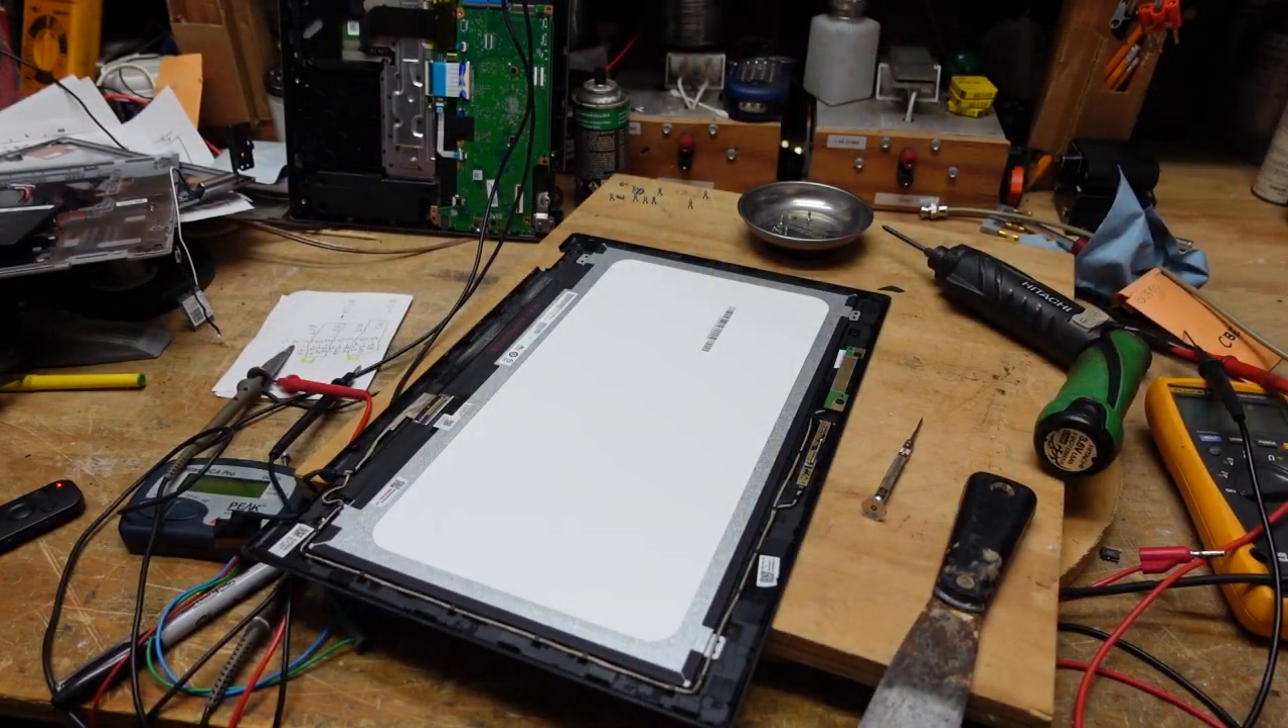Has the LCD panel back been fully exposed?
Yes.